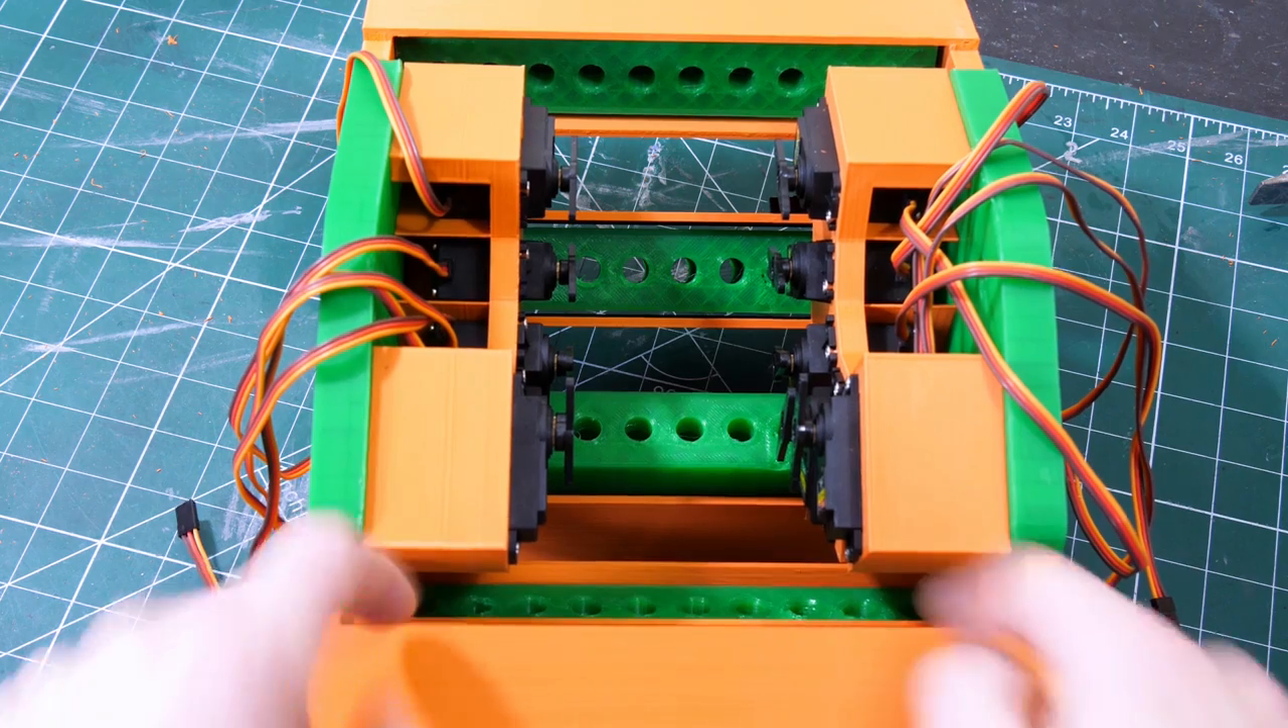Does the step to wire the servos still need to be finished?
Yes.